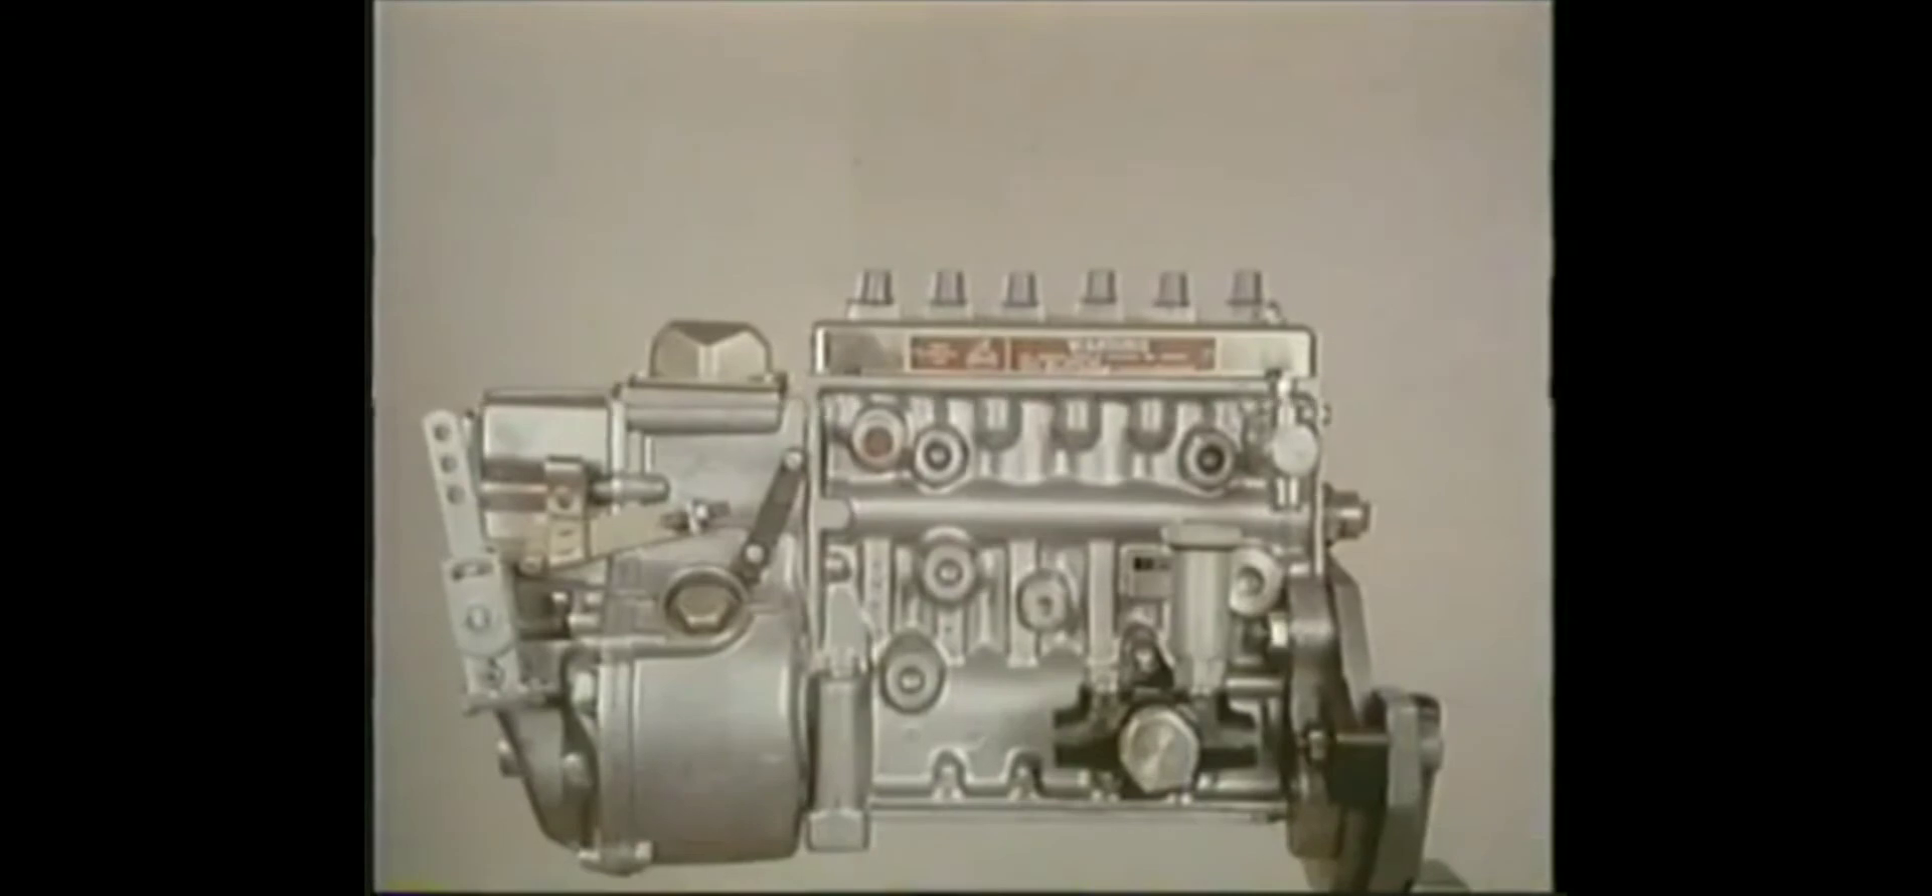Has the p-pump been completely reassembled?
Yes.